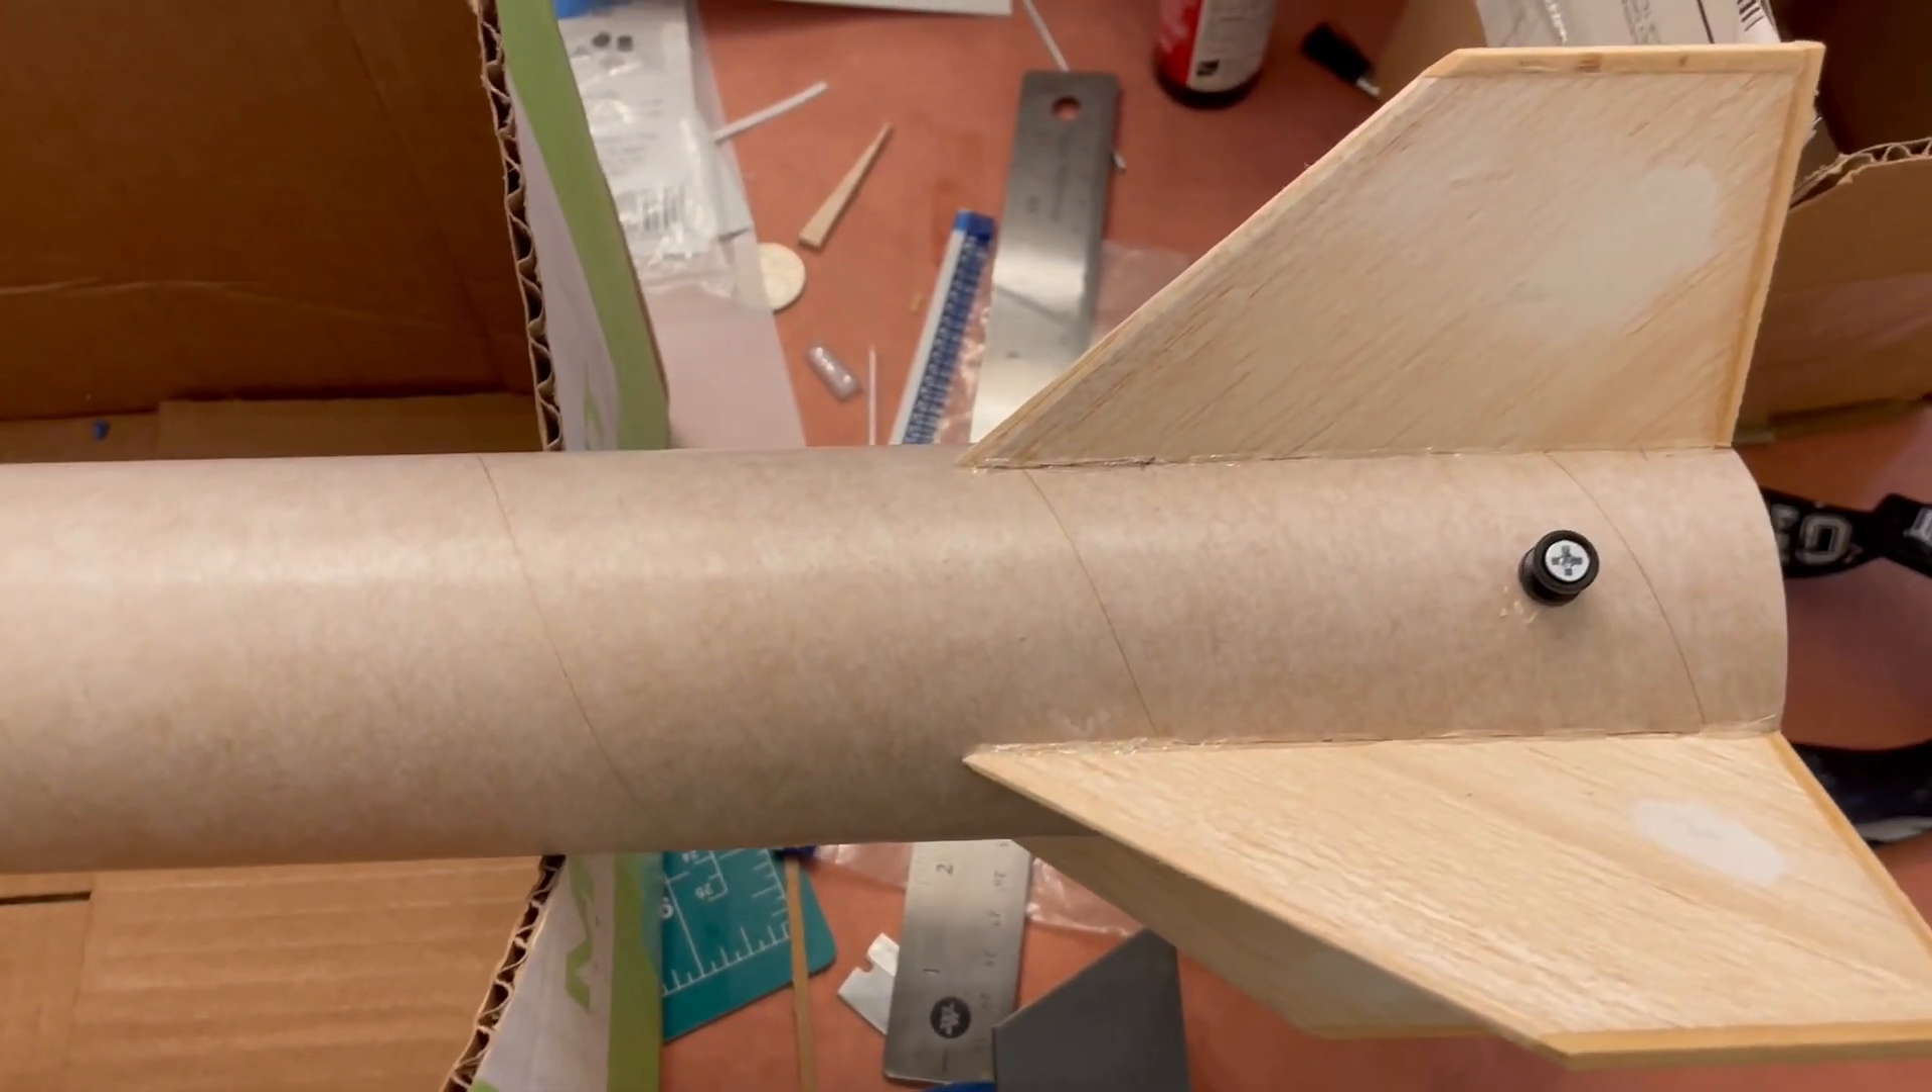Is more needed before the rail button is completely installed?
No.